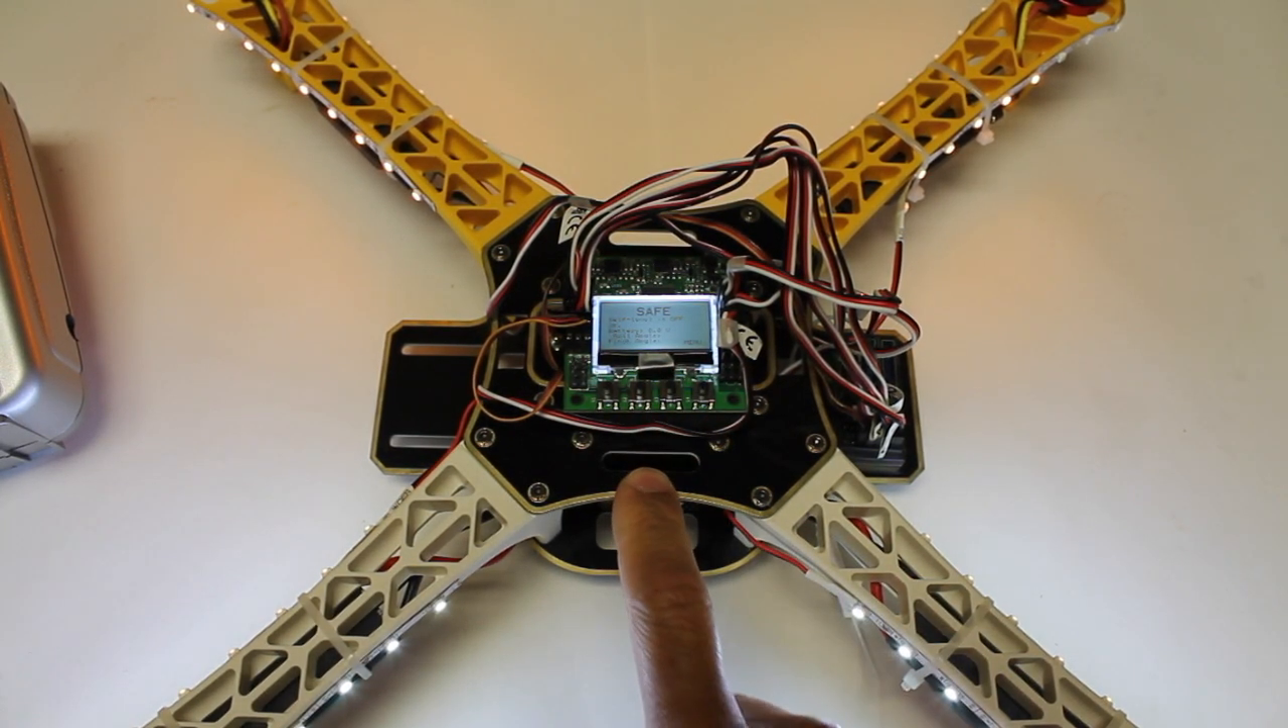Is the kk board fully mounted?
Yes.